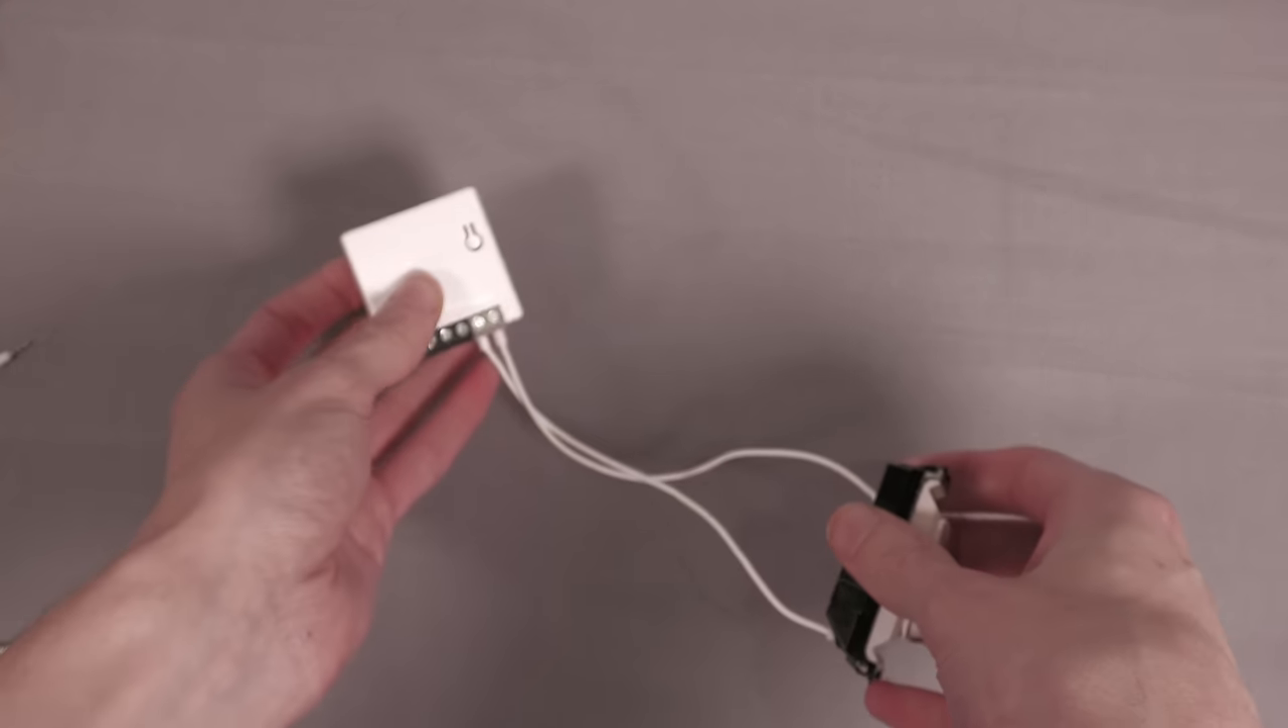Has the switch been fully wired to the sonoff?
Yes.